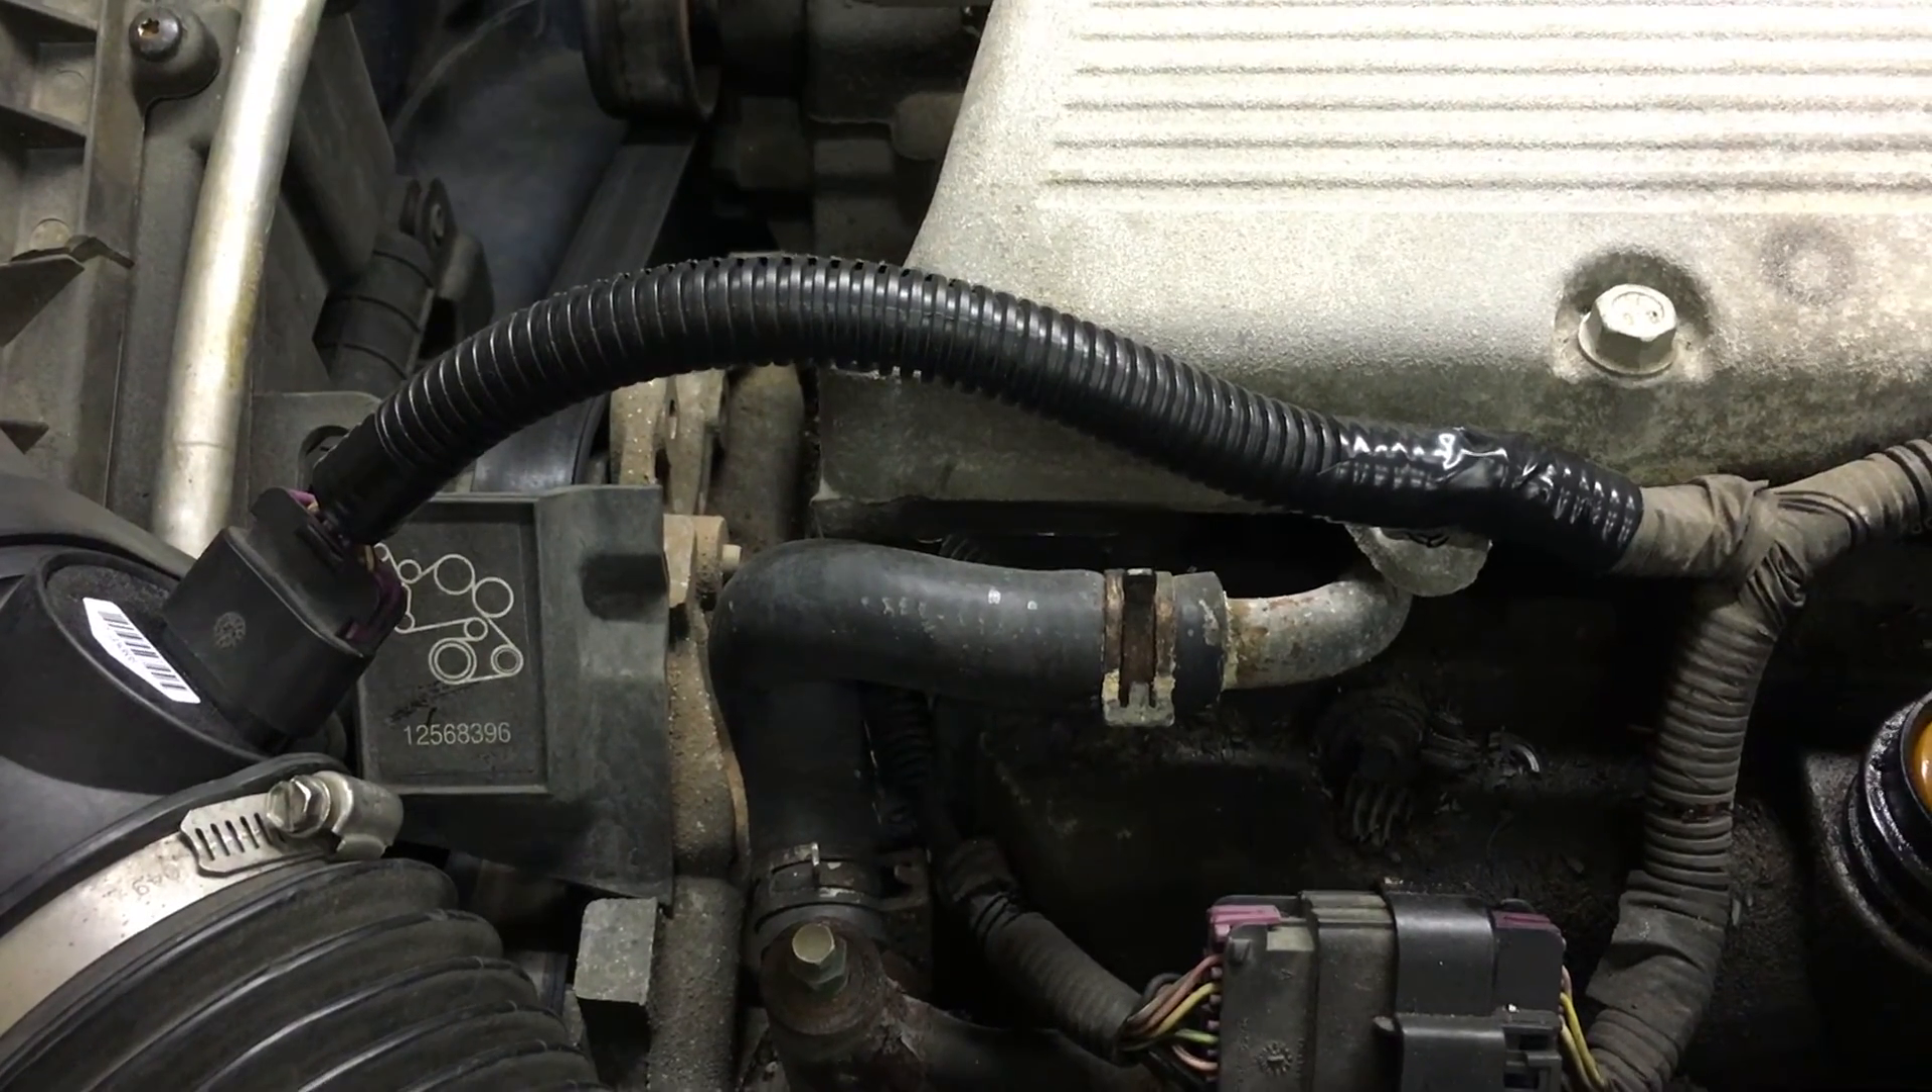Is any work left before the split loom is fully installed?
No.